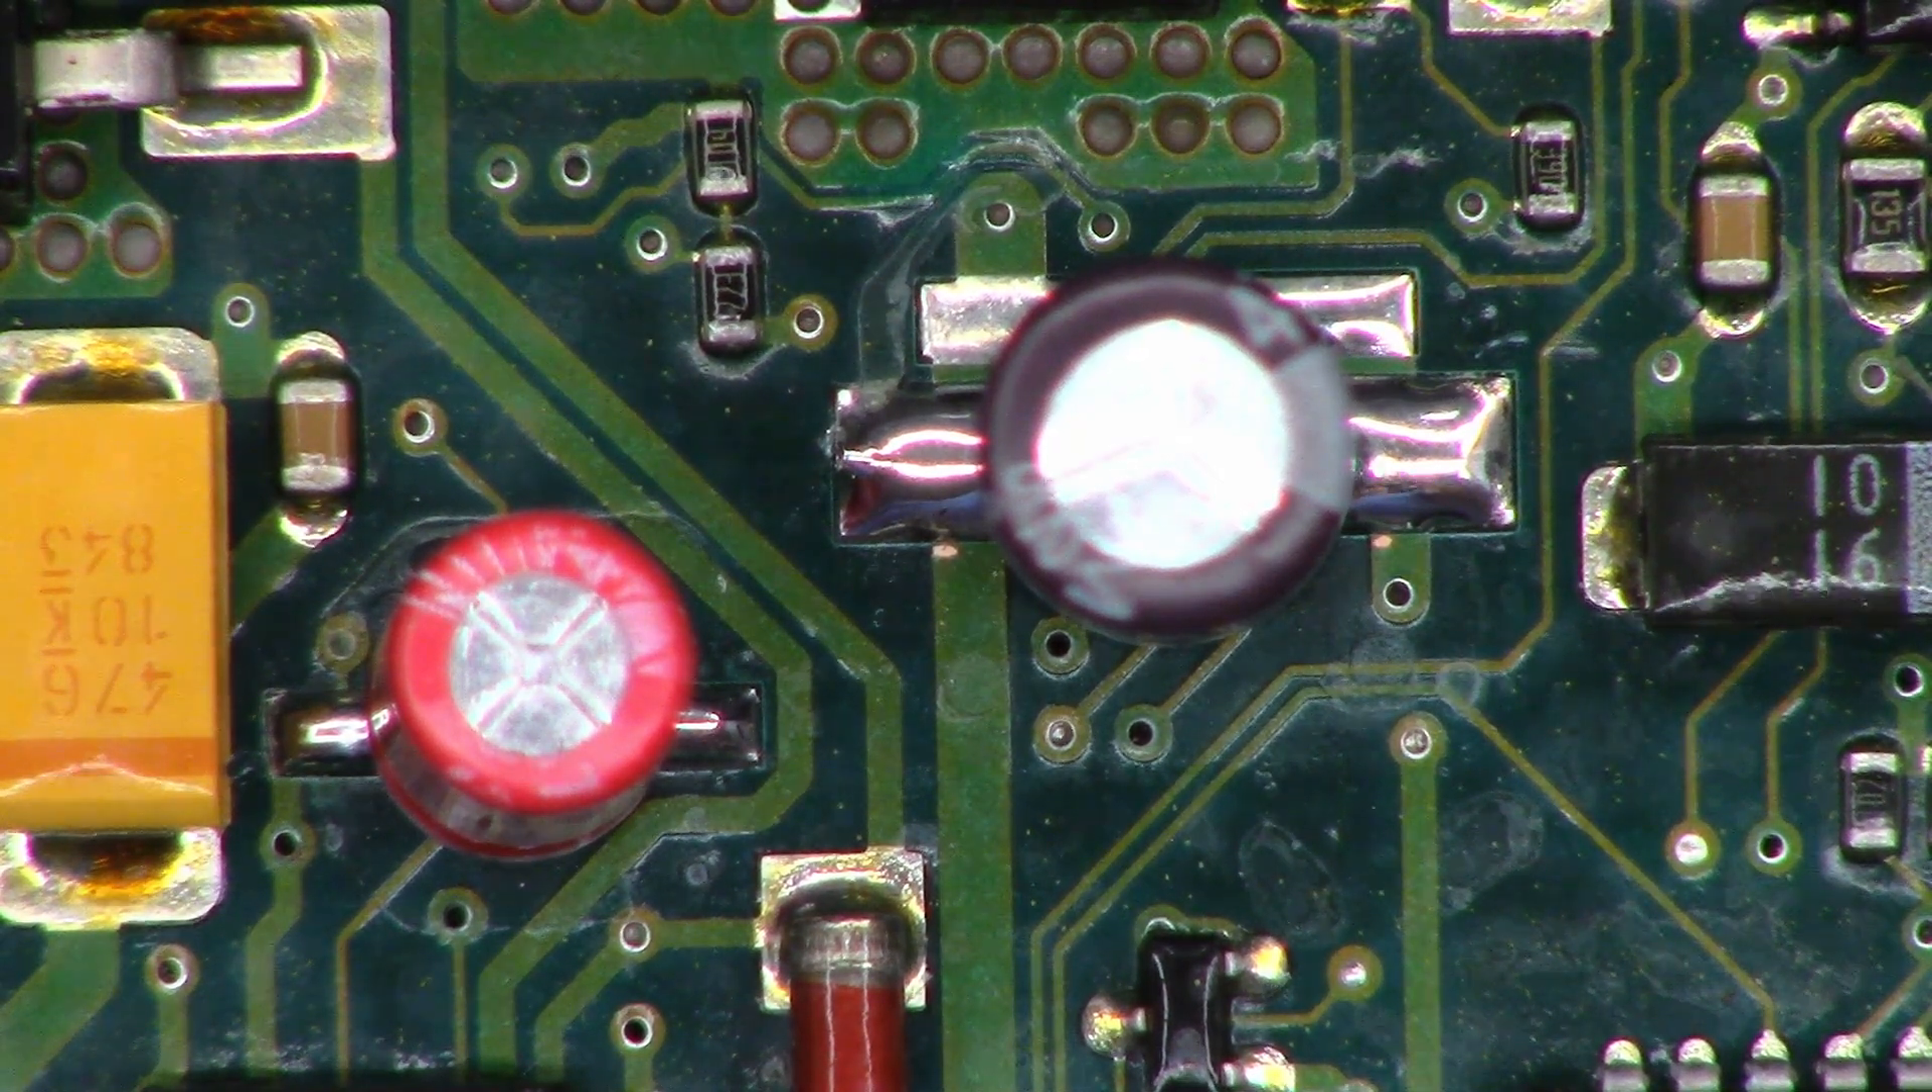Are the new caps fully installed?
Yes.